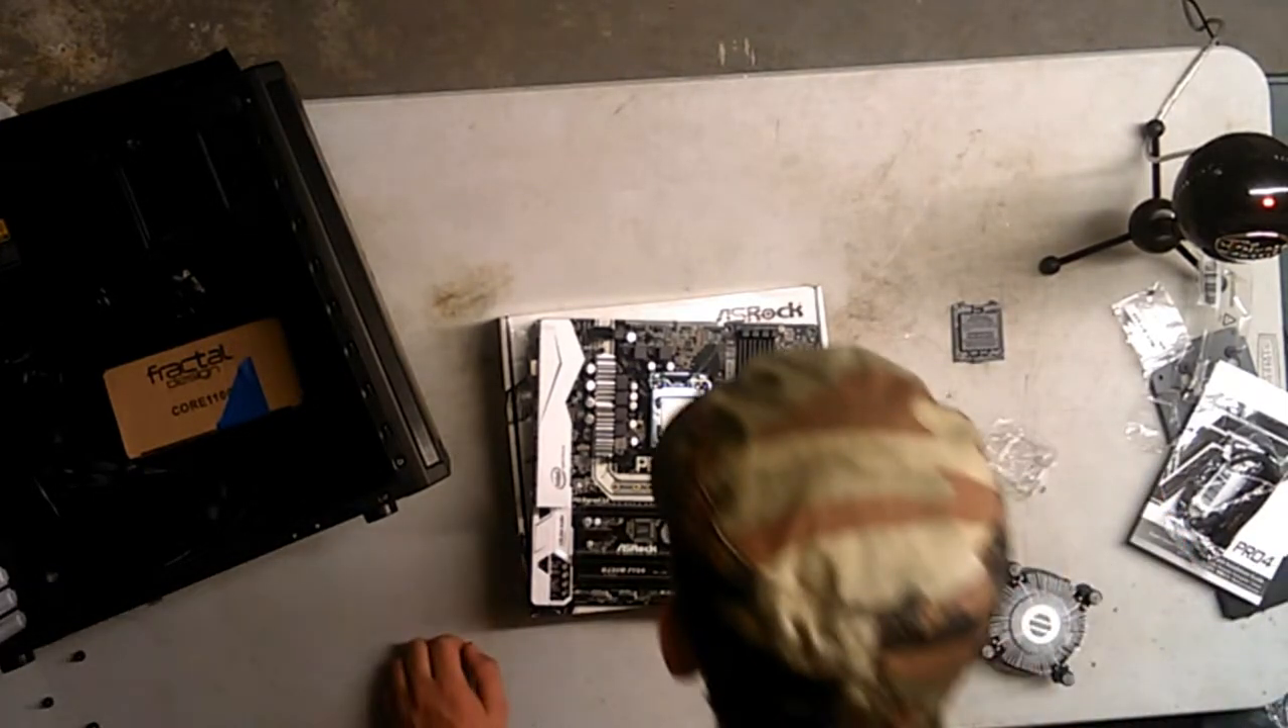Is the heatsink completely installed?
No.